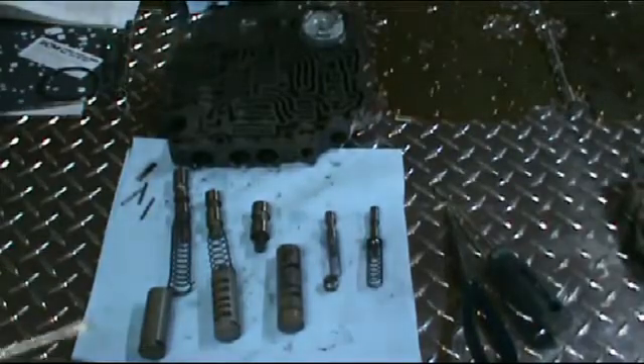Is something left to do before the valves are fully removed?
No.